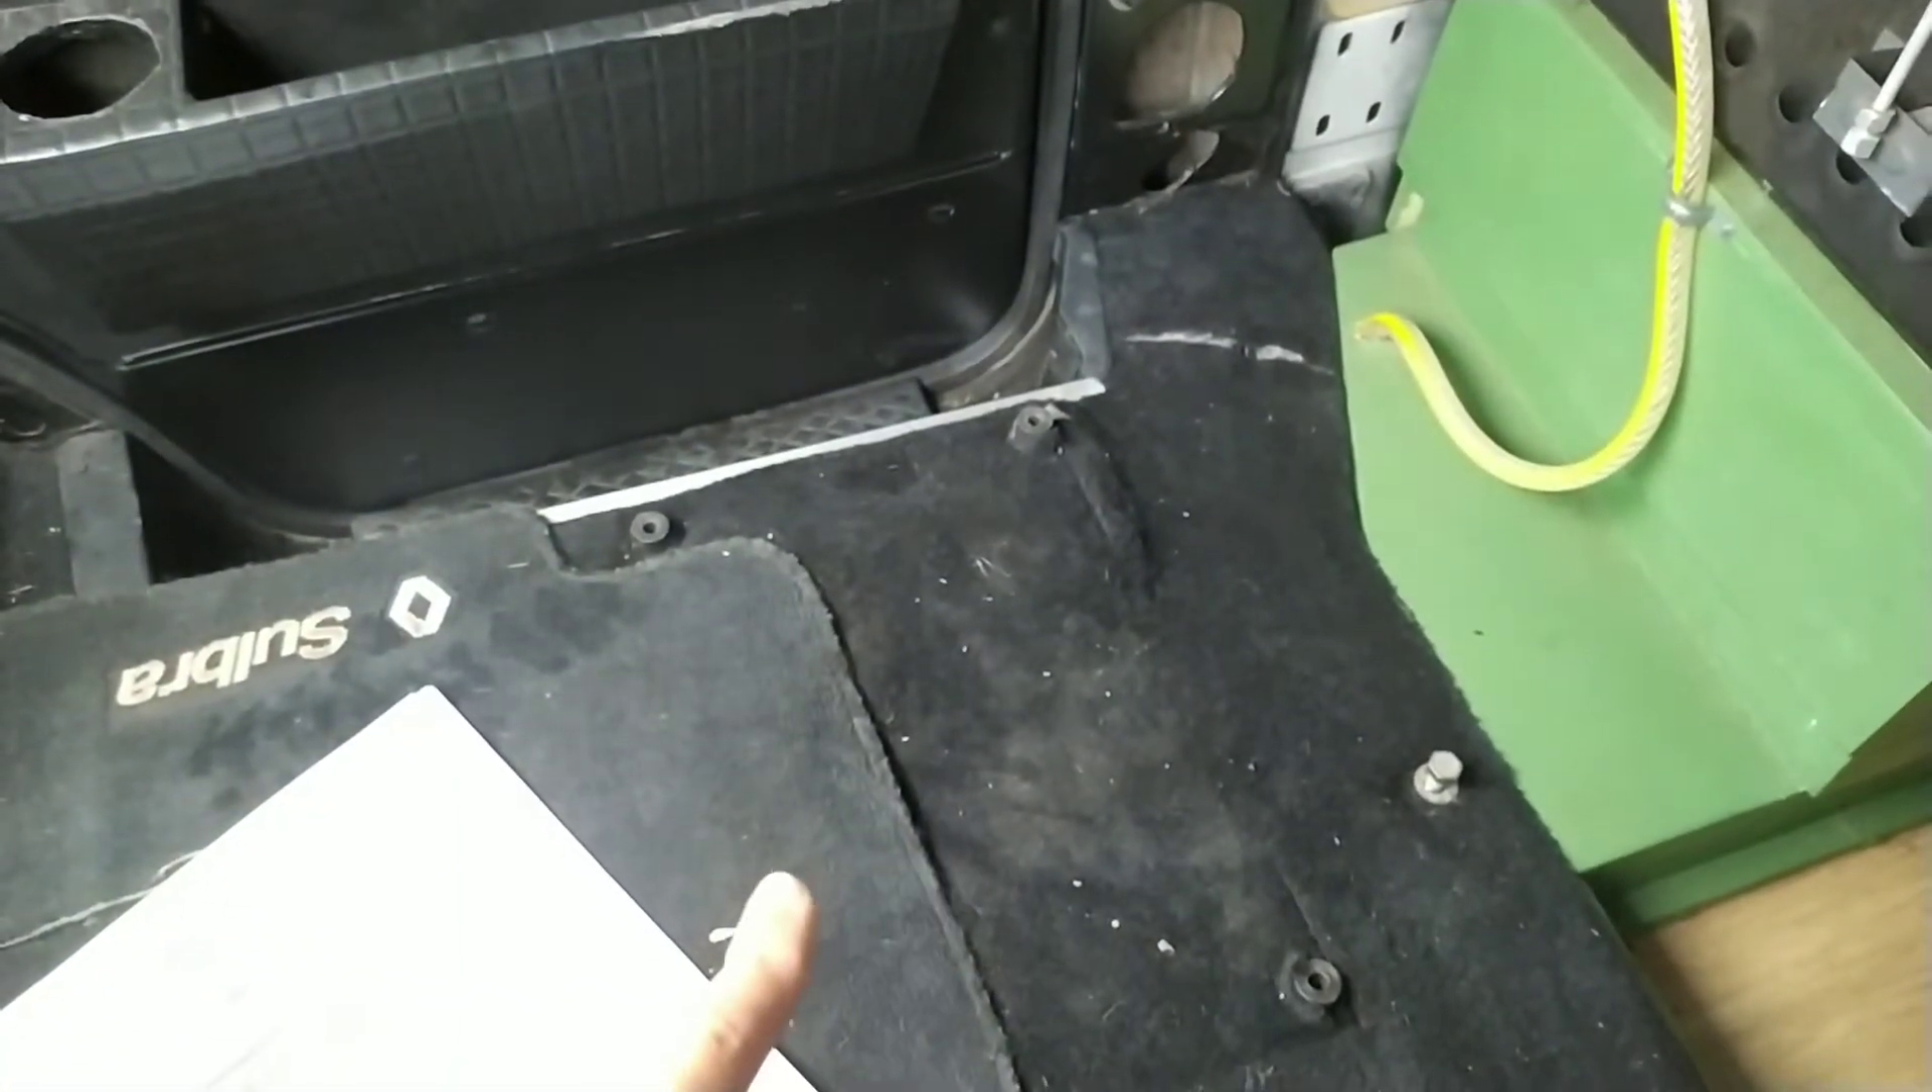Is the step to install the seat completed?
No.